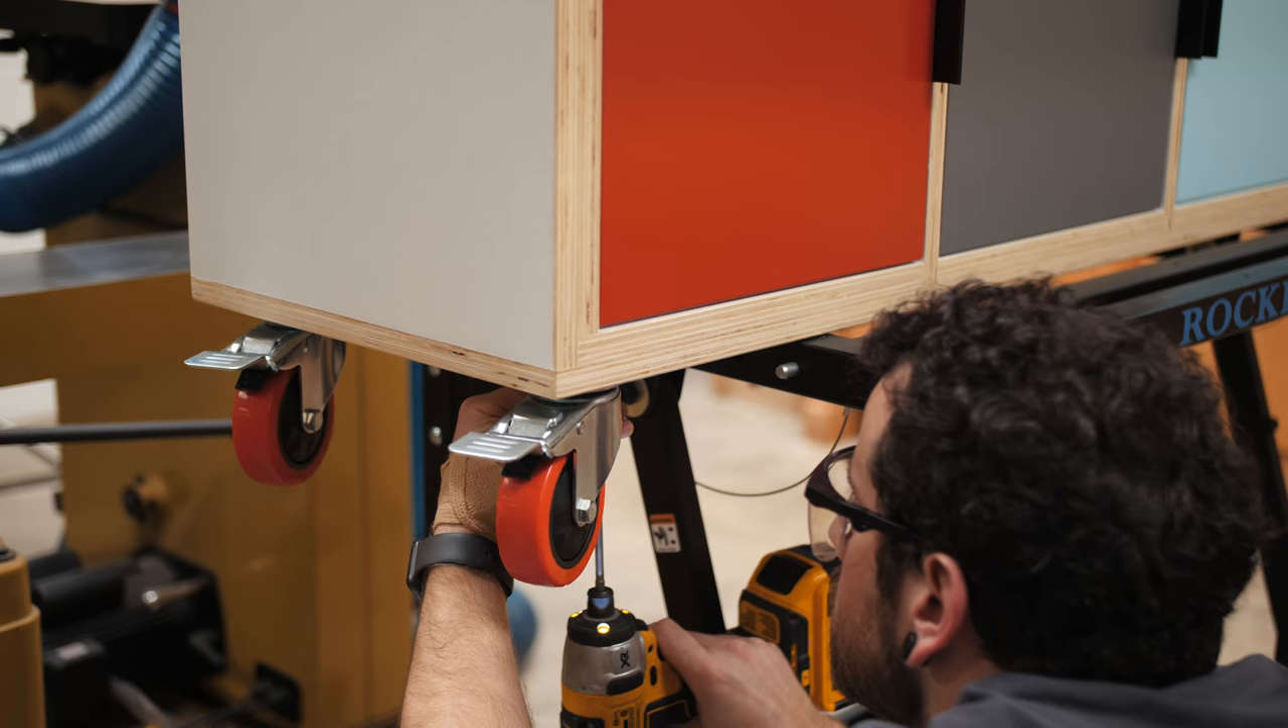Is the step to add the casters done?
No.